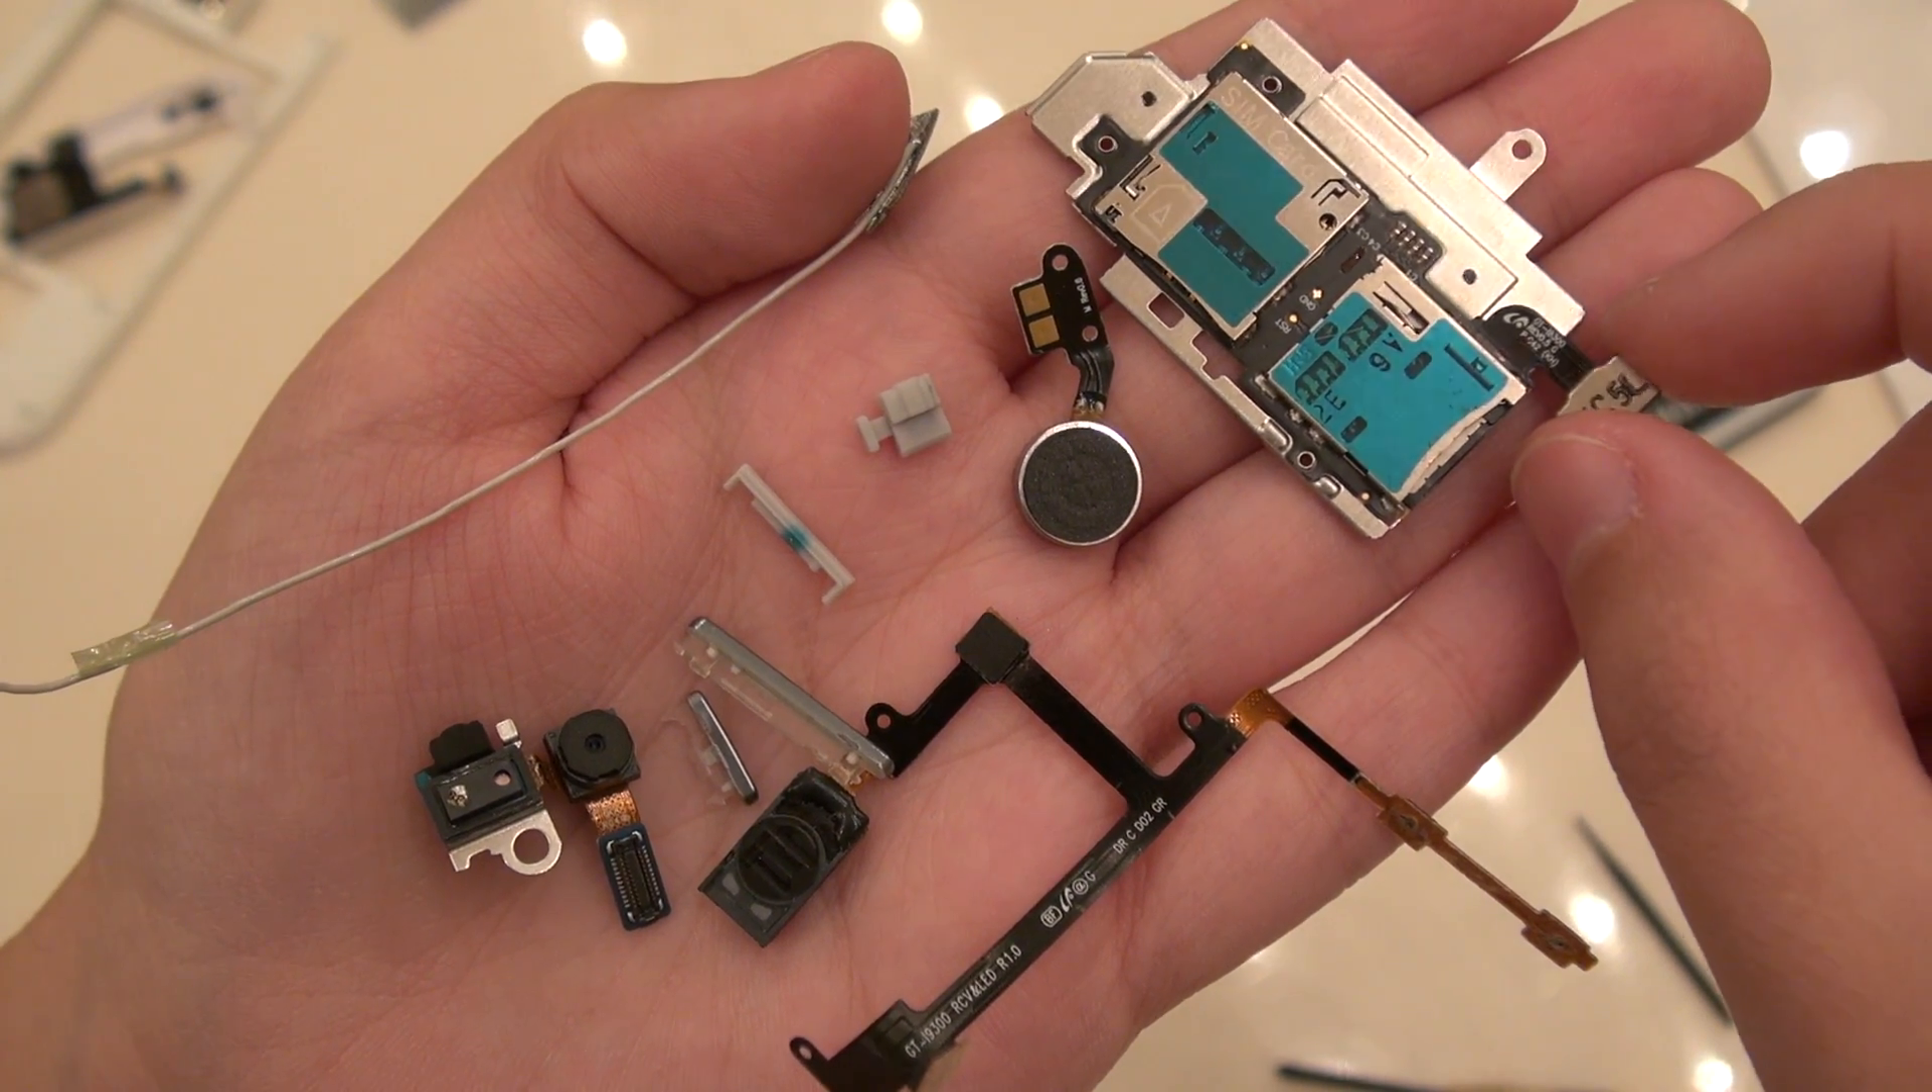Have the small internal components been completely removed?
Yes.